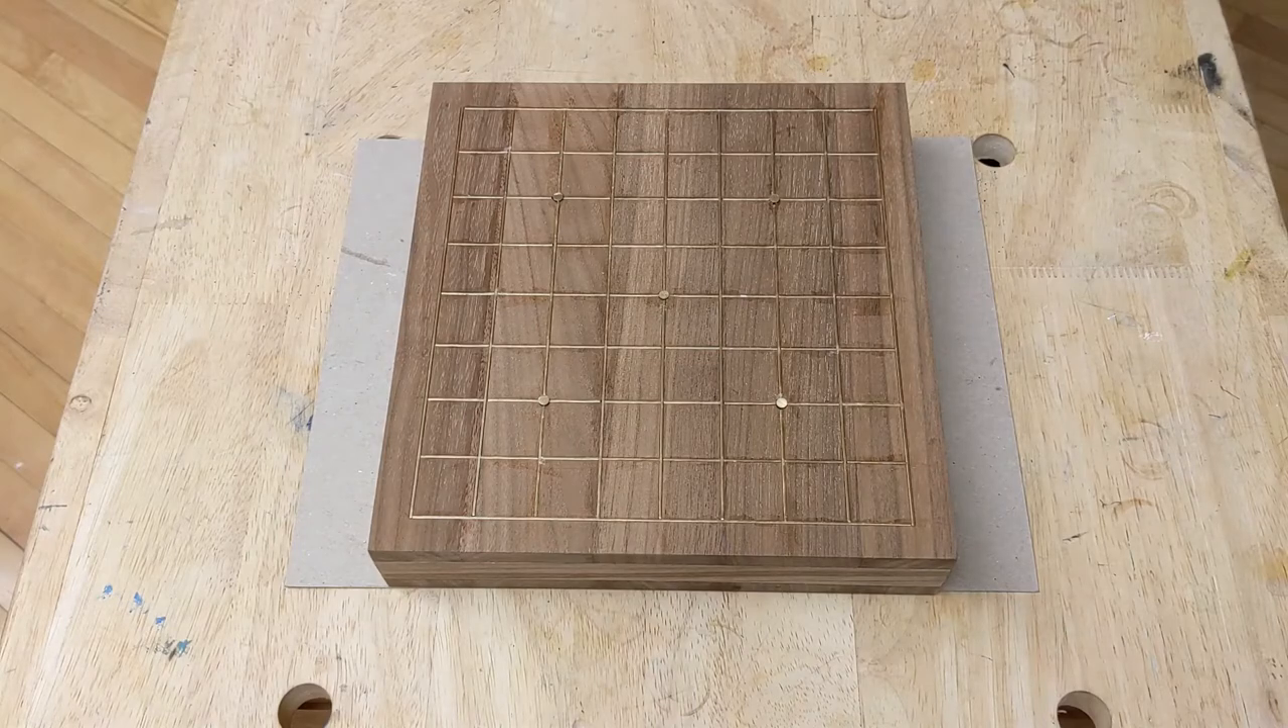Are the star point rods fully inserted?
Yes.